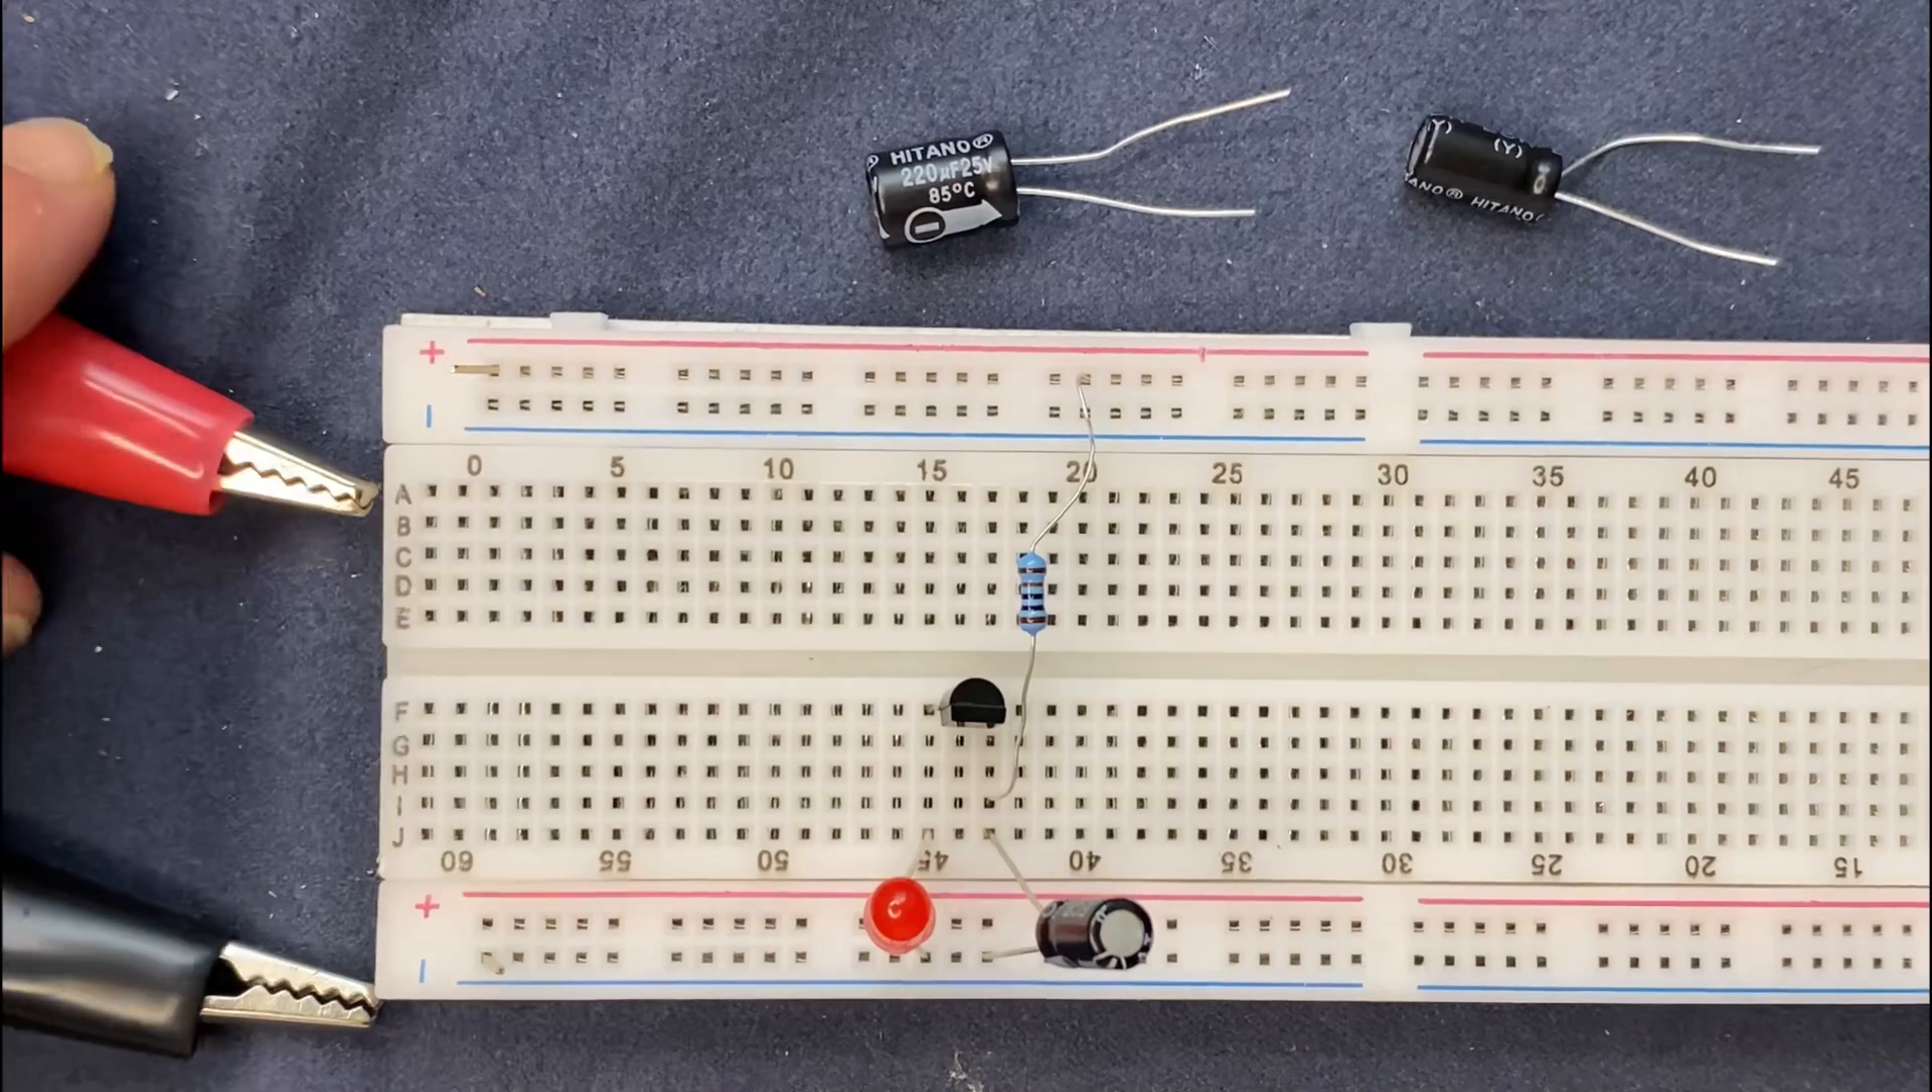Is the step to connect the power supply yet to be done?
Yes.